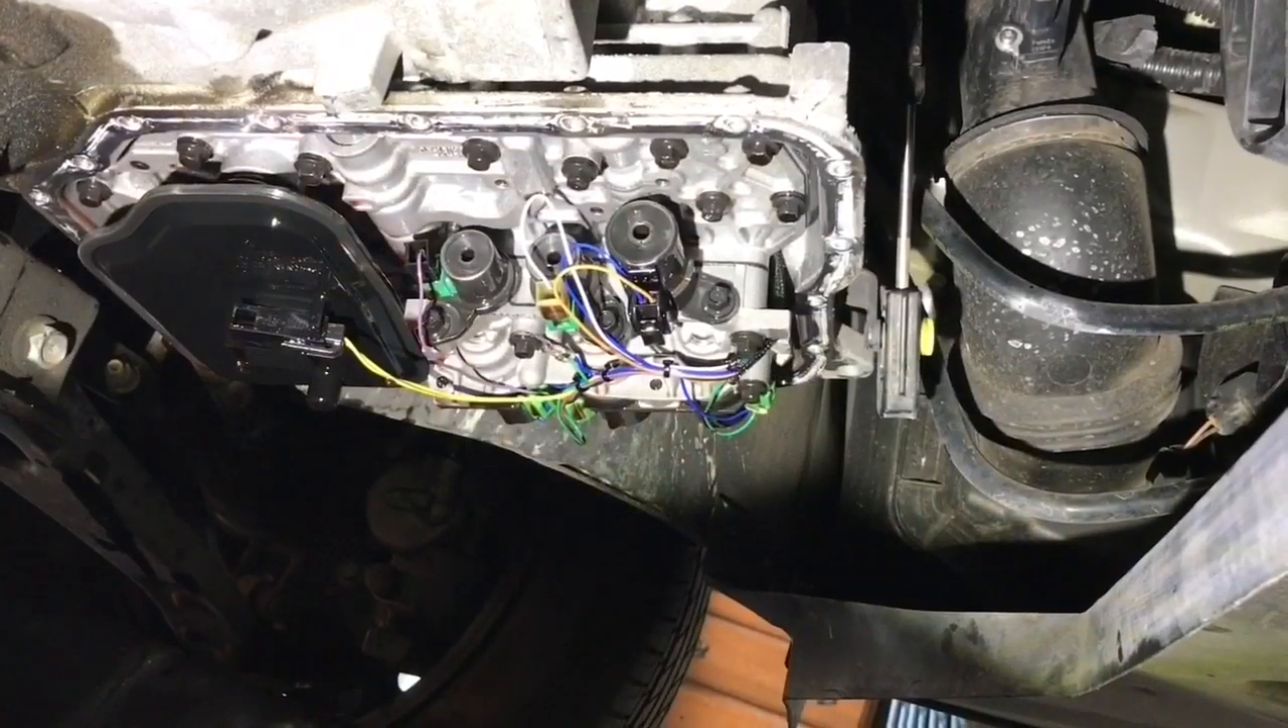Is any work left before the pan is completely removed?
No.